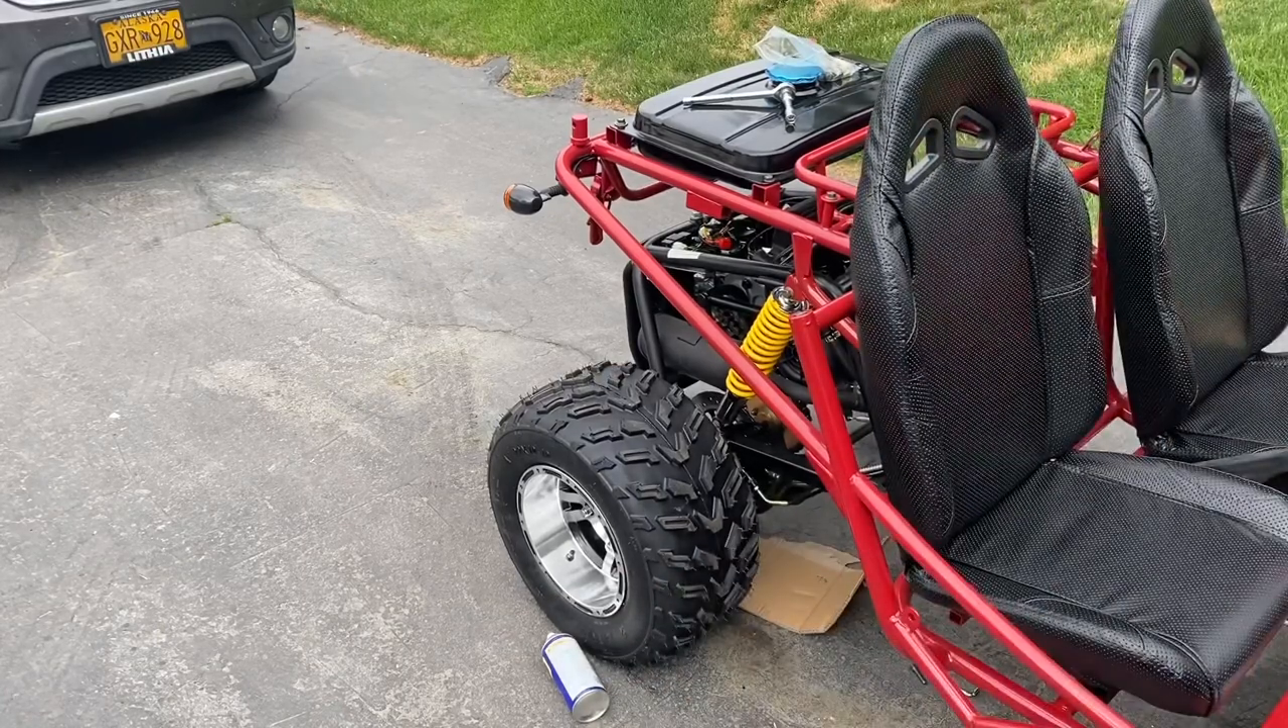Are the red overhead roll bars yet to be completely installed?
Yes.